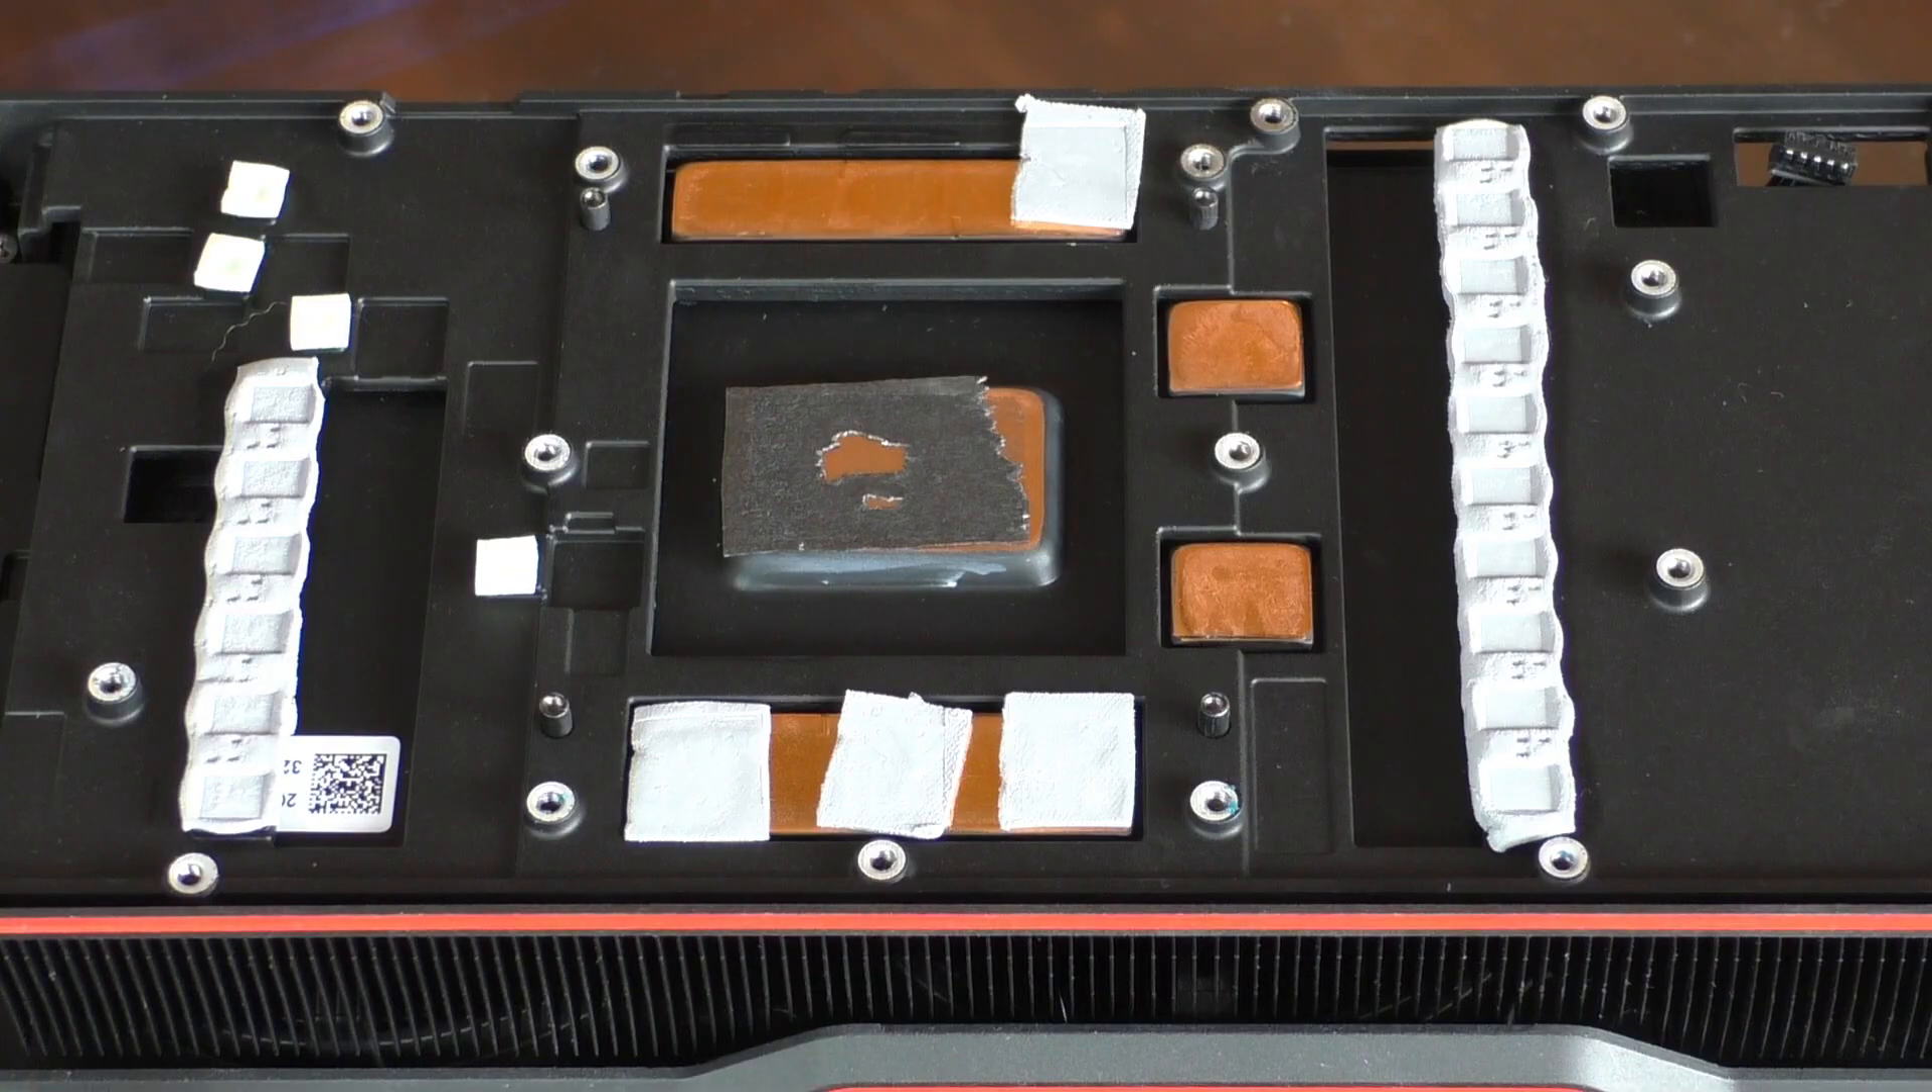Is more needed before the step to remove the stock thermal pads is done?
Yes.